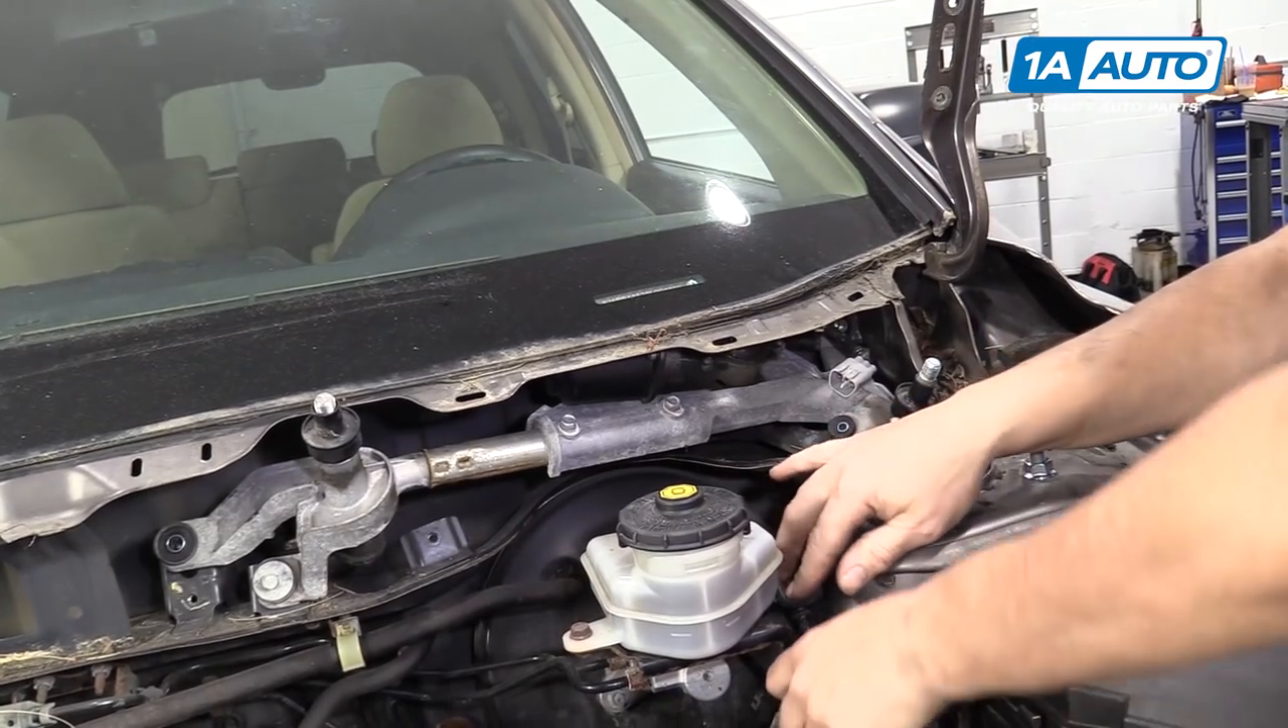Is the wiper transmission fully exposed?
Yes.